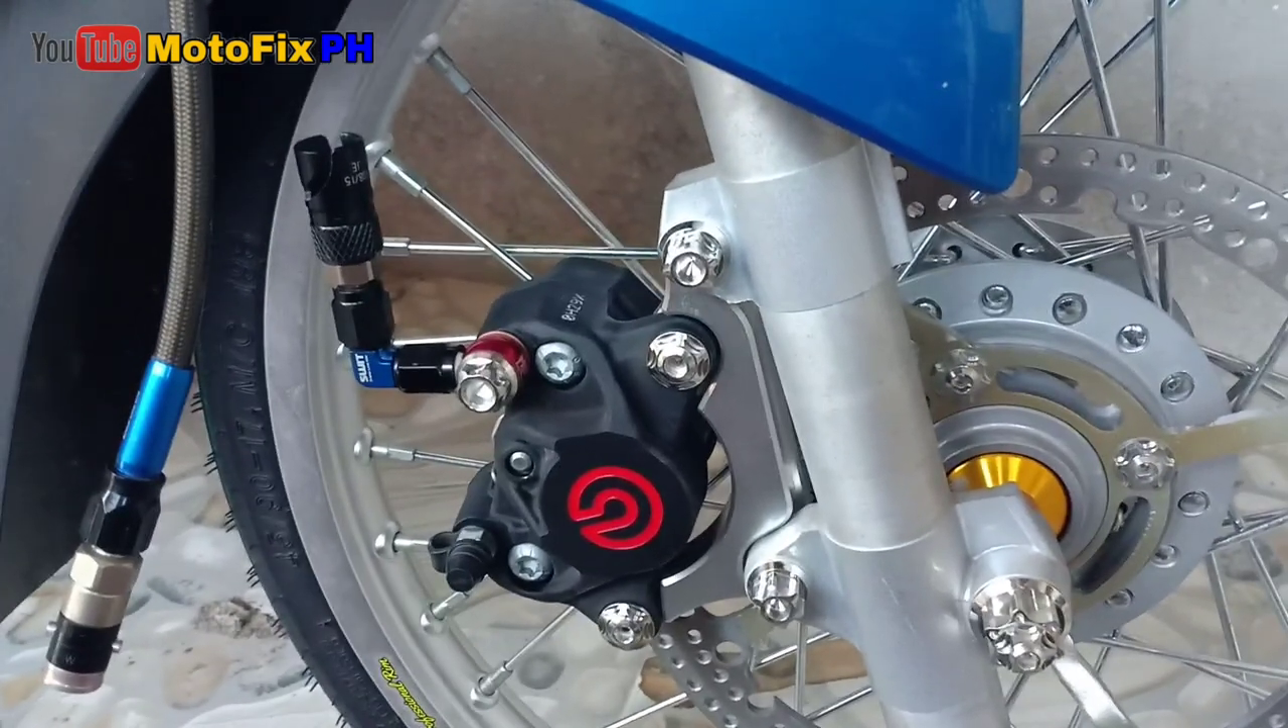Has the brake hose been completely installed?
No.